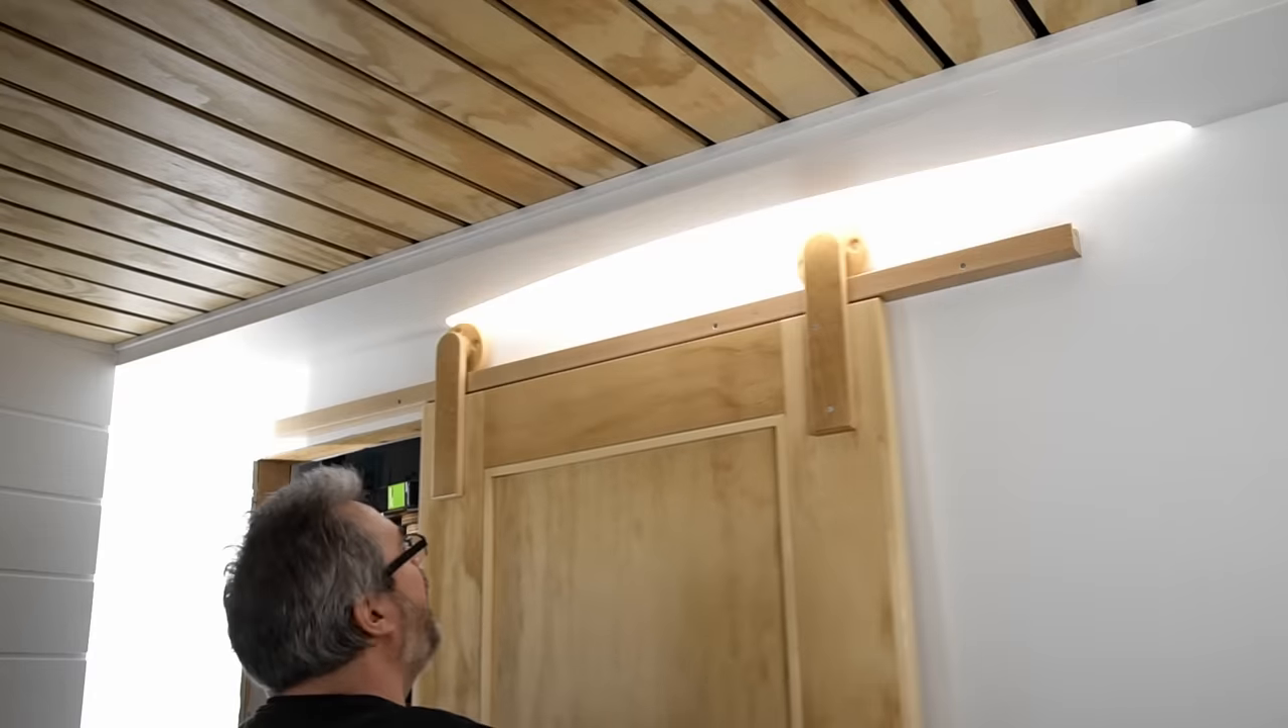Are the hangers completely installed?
Yes.